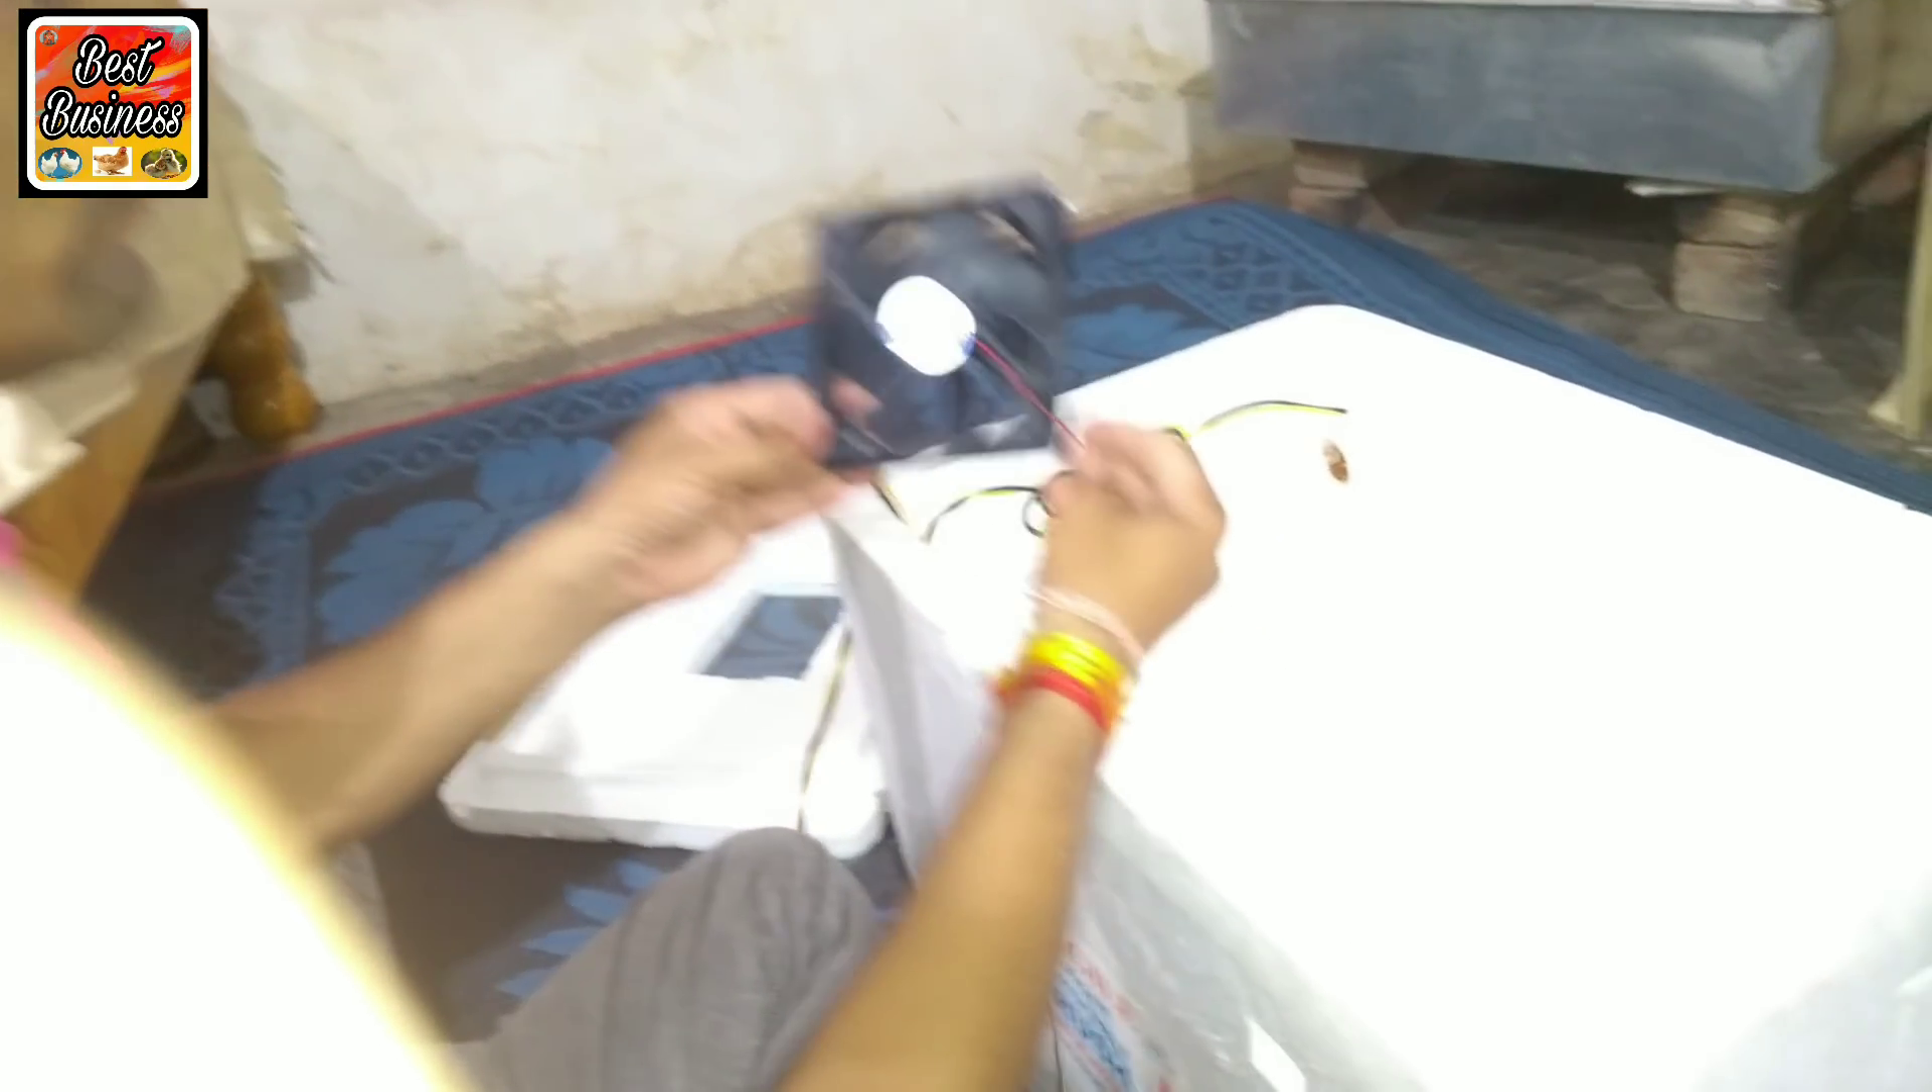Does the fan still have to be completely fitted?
Yes.